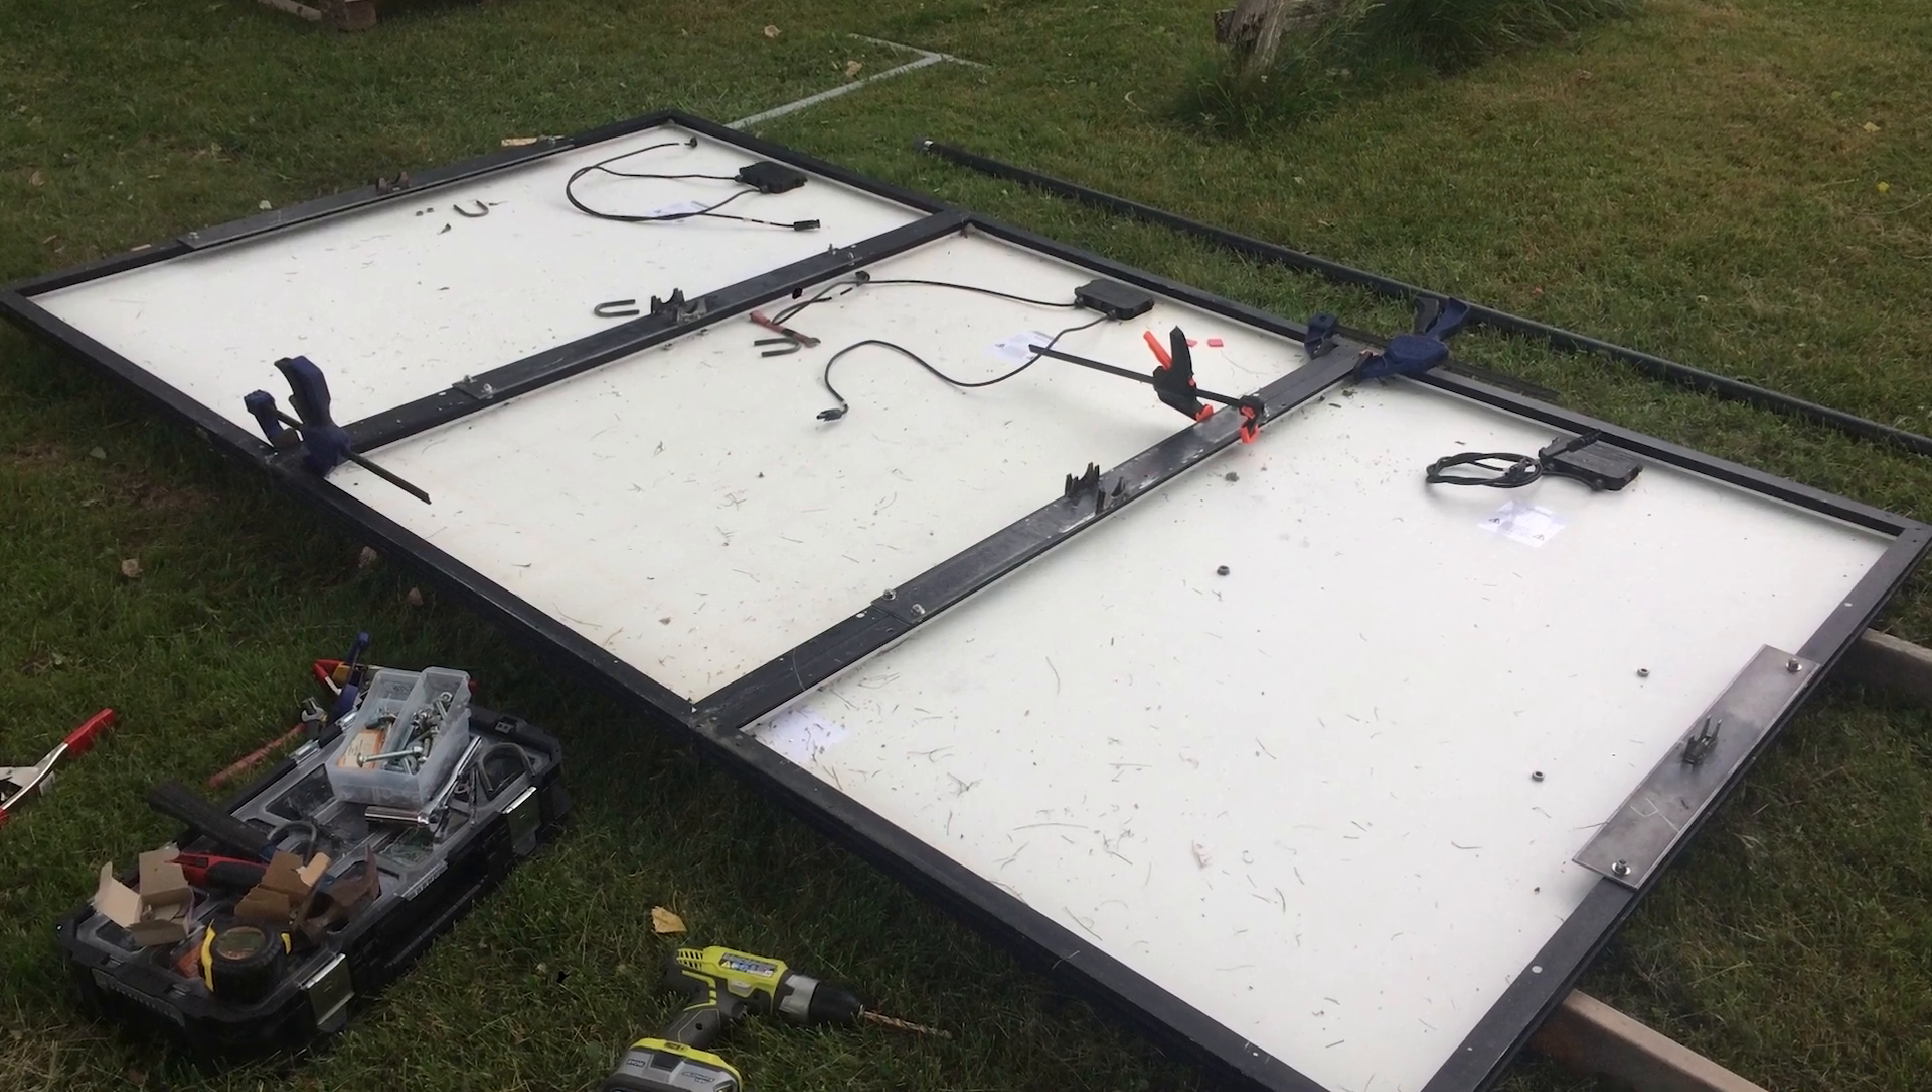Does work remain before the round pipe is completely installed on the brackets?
Yes.